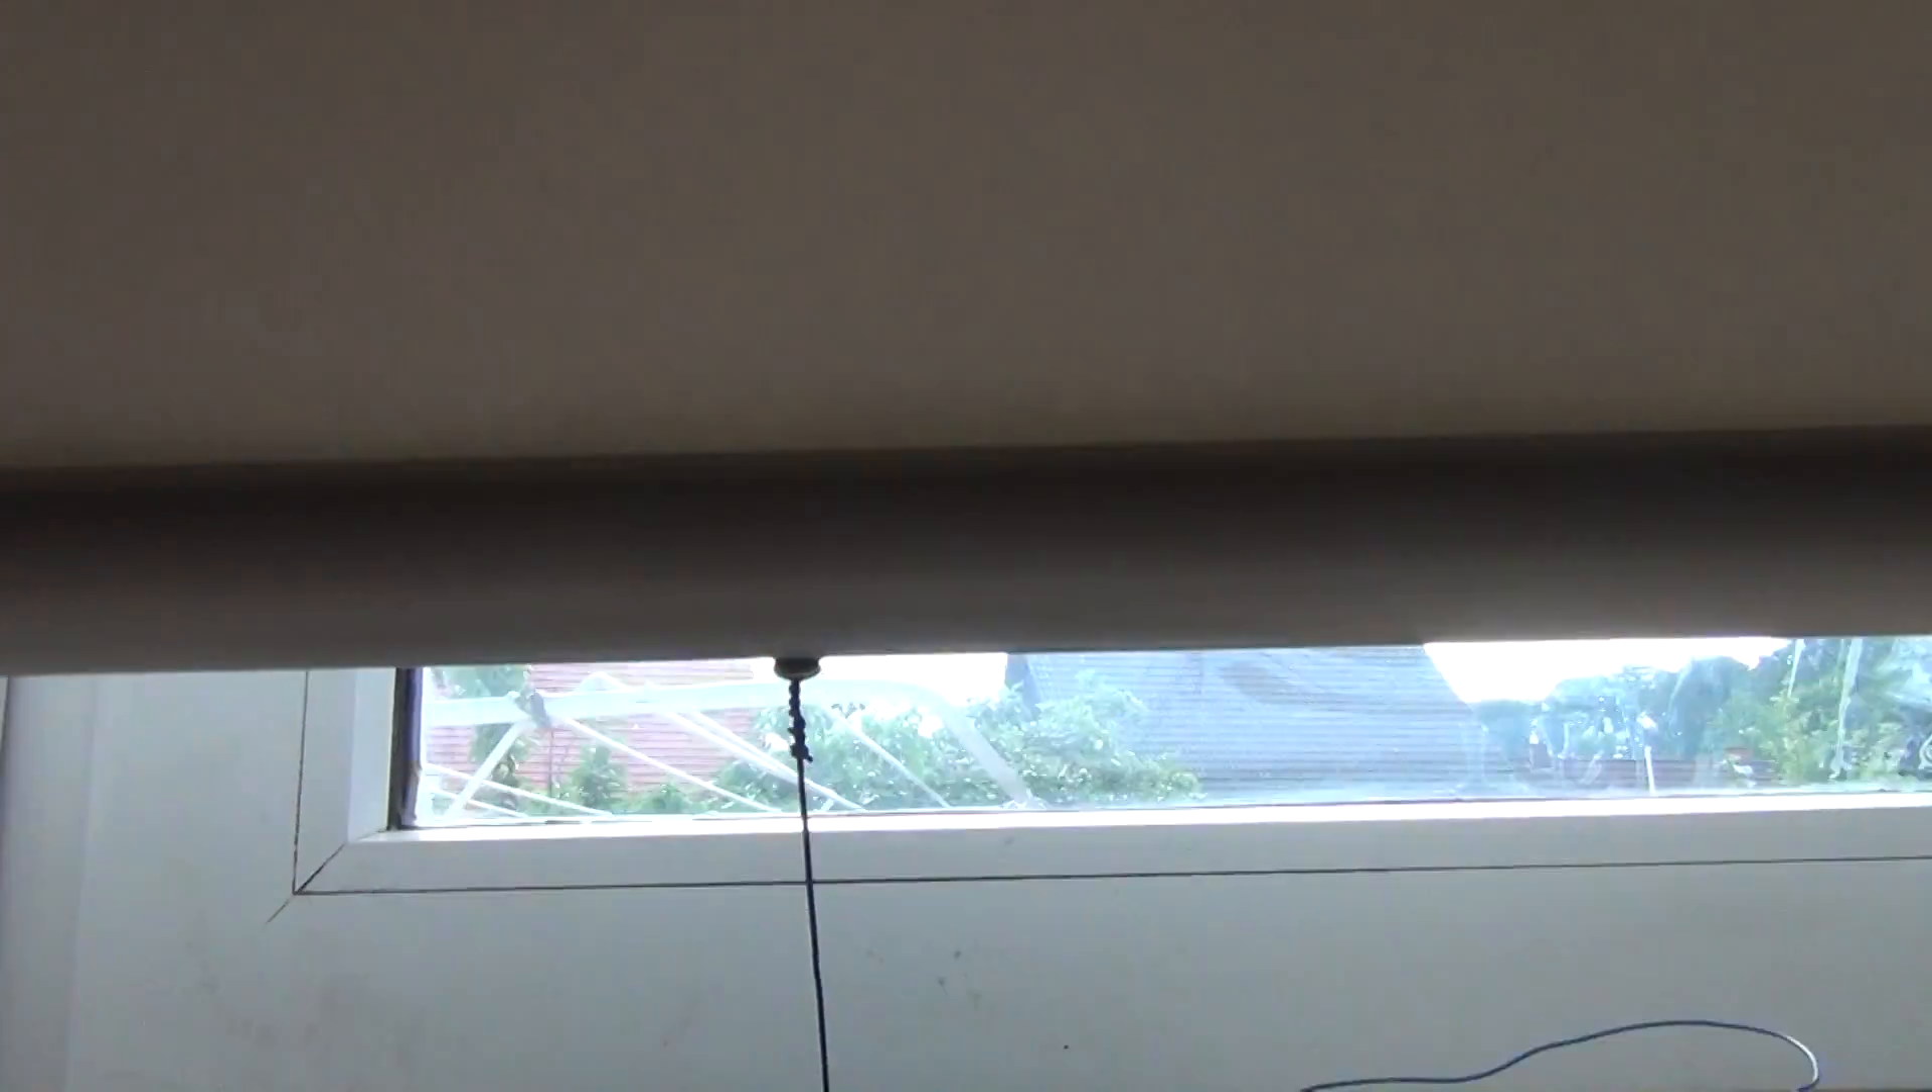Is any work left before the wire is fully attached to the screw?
No.